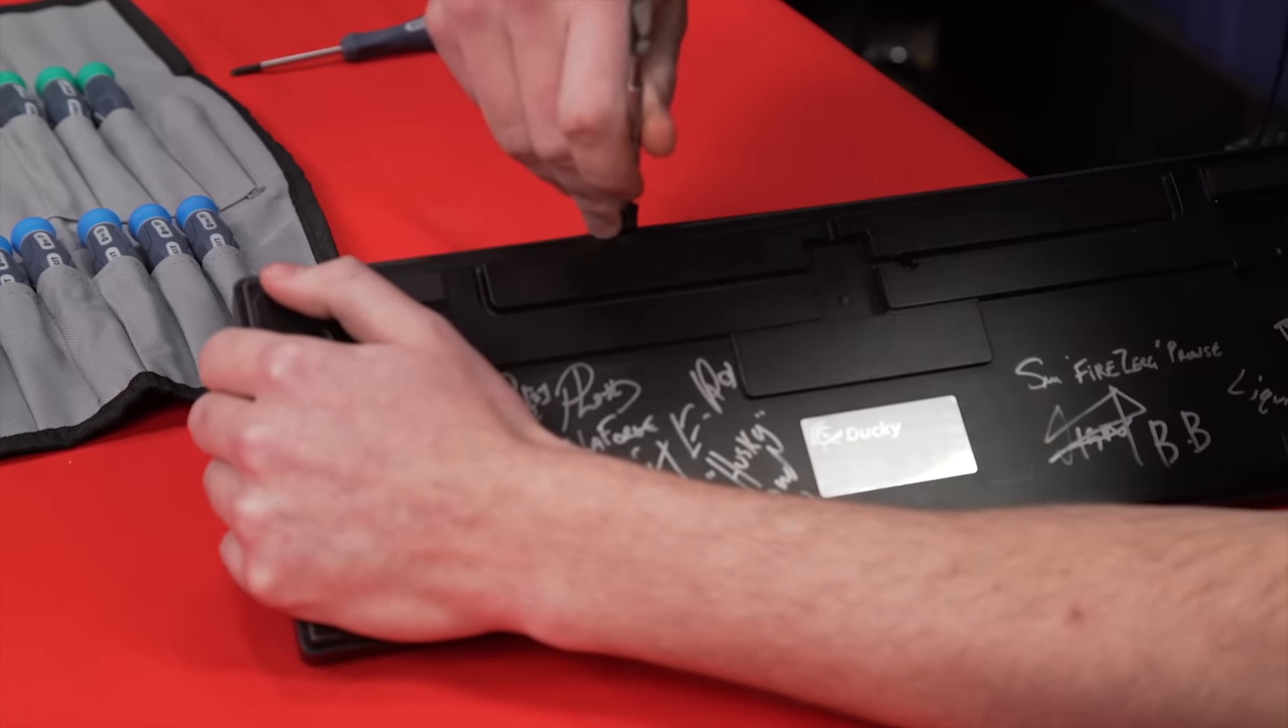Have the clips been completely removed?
No.